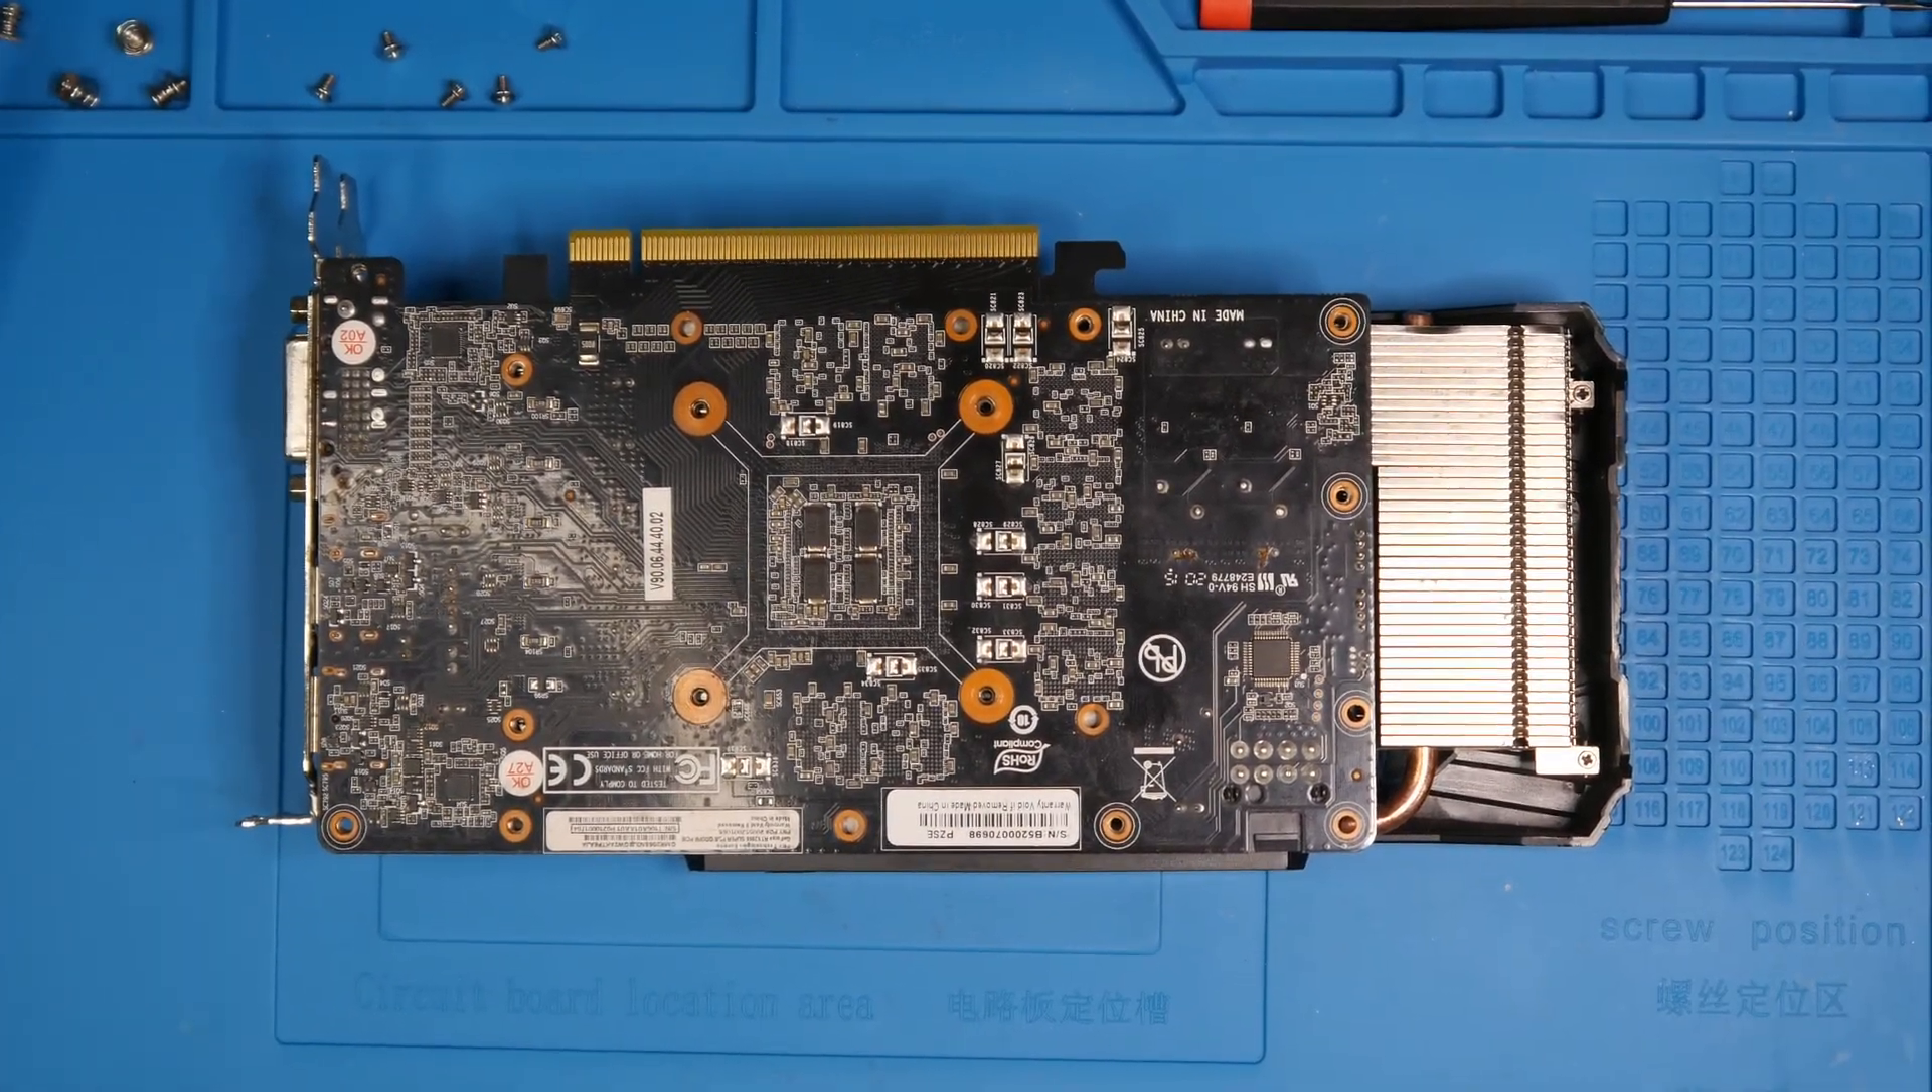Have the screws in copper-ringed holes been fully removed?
Yes.